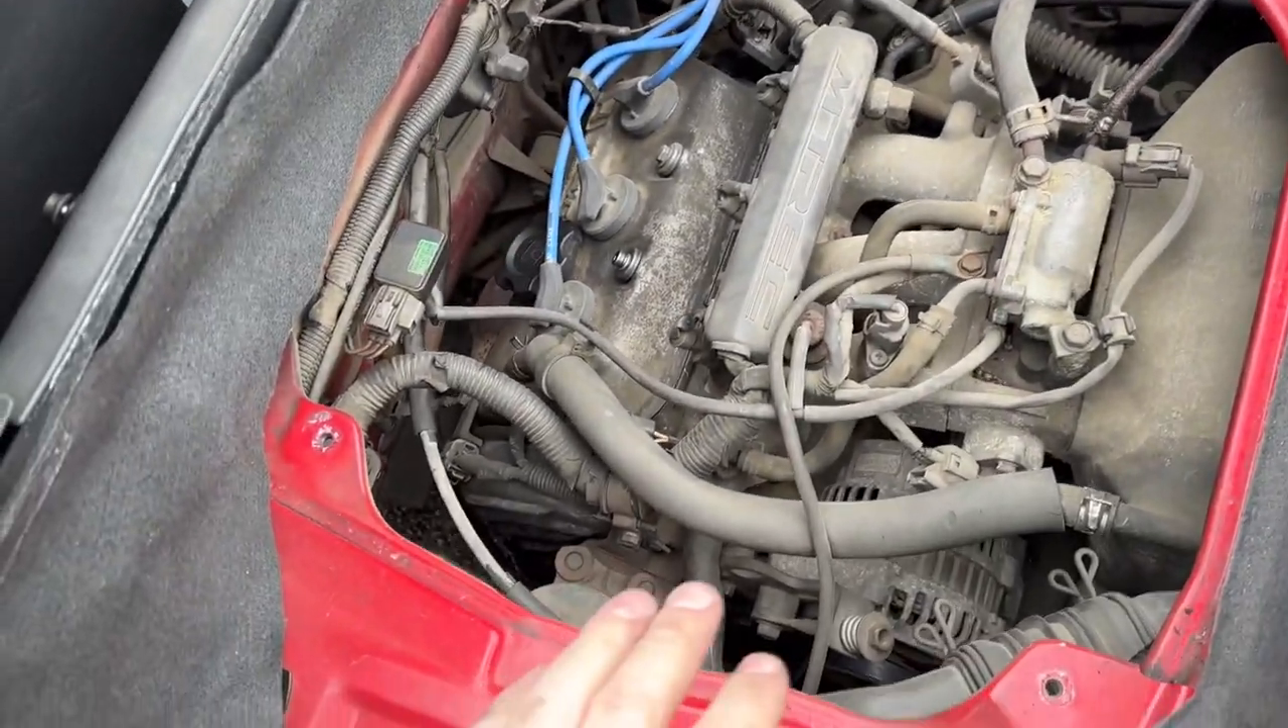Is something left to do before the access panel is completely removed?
No.